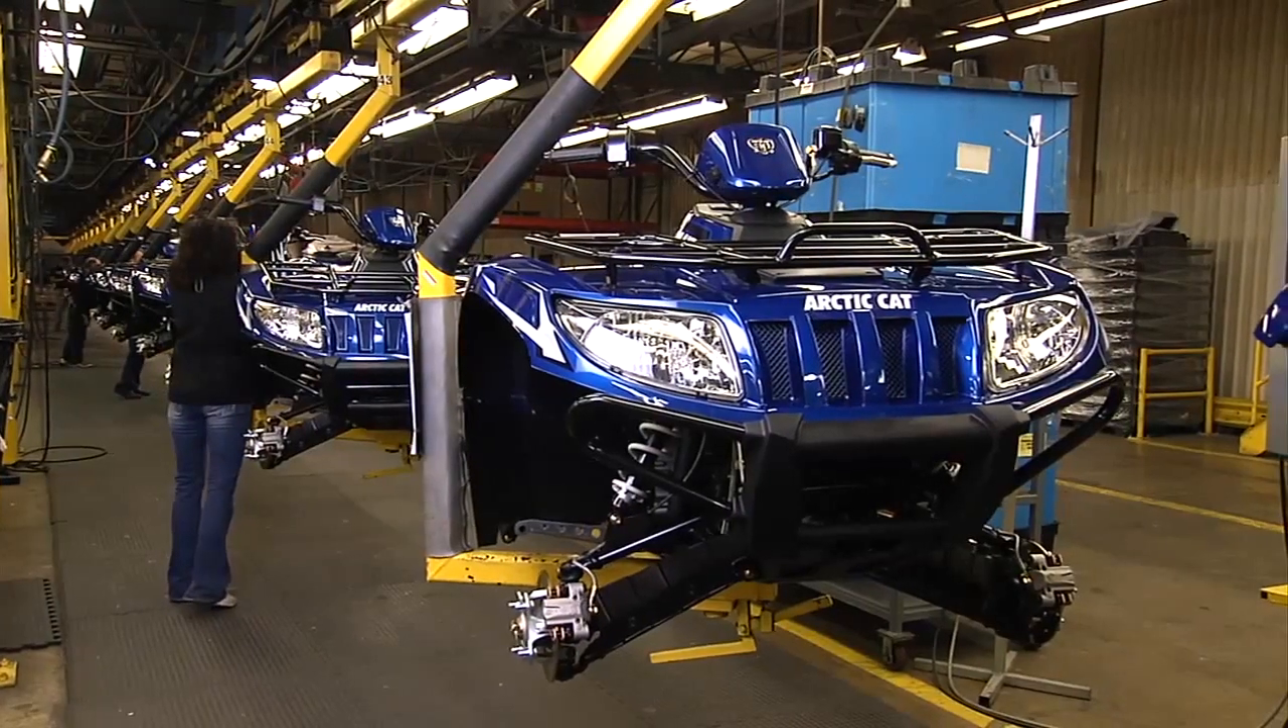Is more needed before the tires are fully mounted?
Yes.